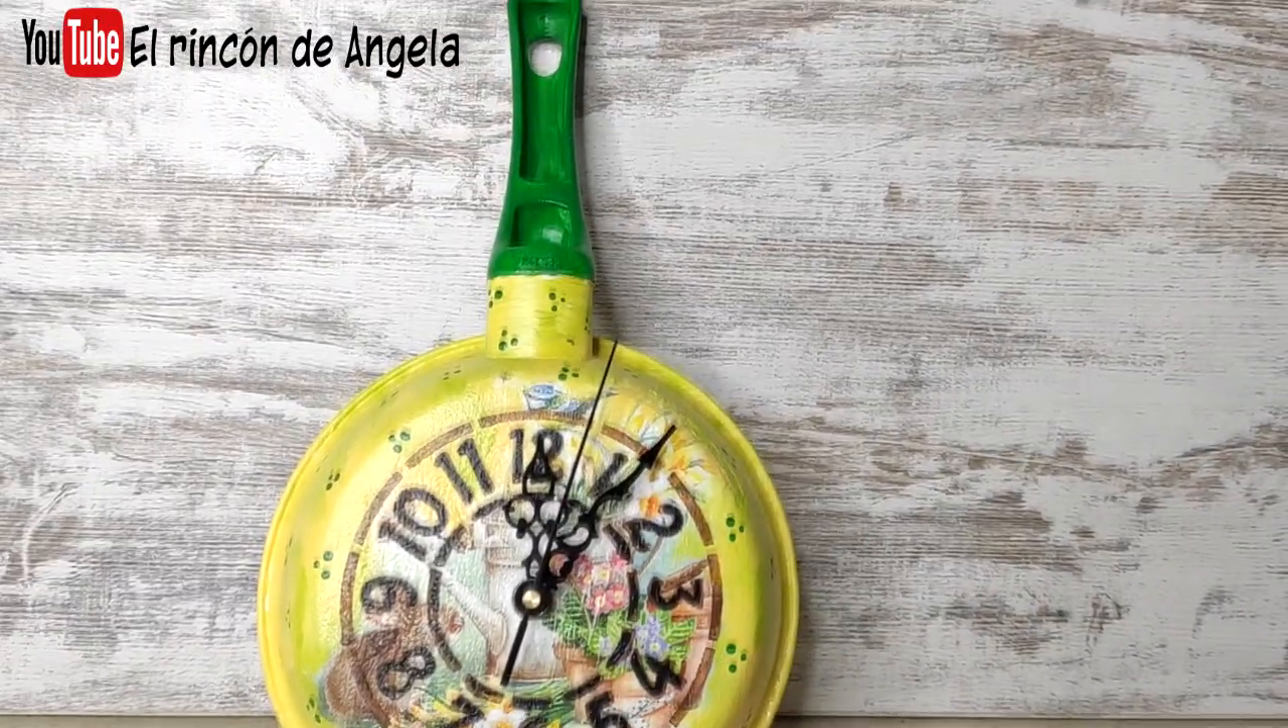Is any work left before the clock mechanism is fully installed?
No.